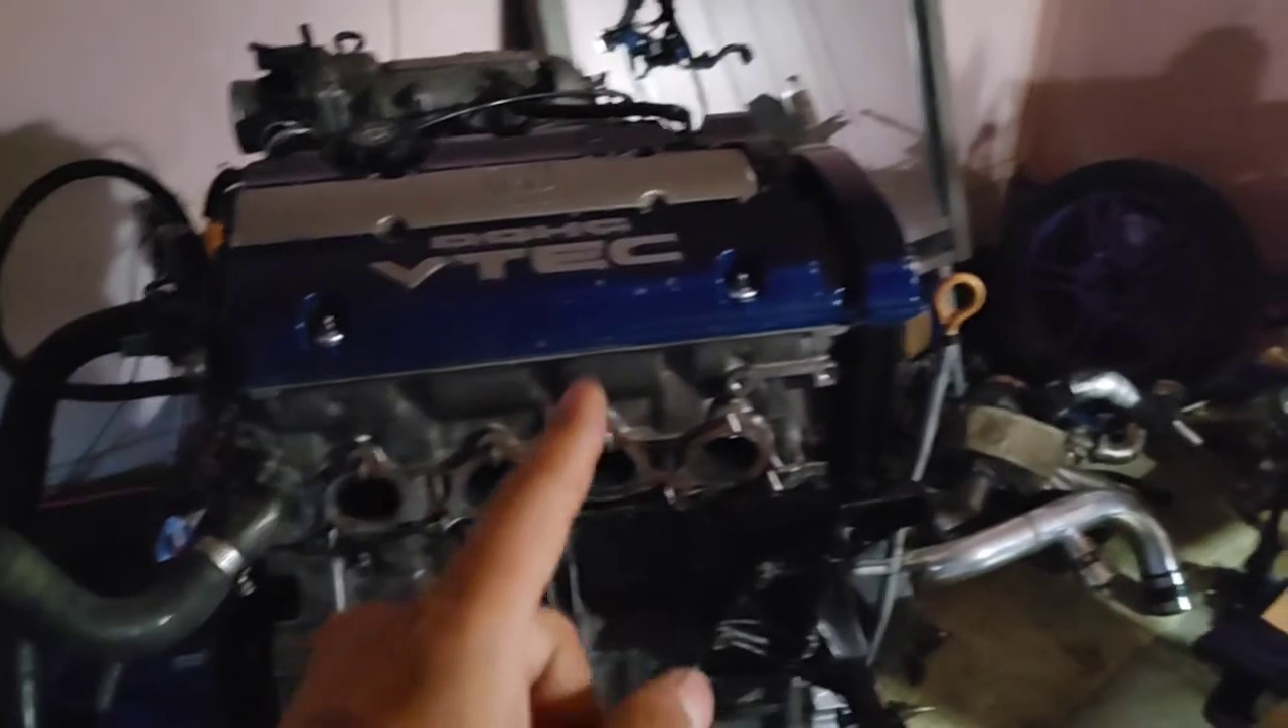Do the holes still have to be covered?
Yes.